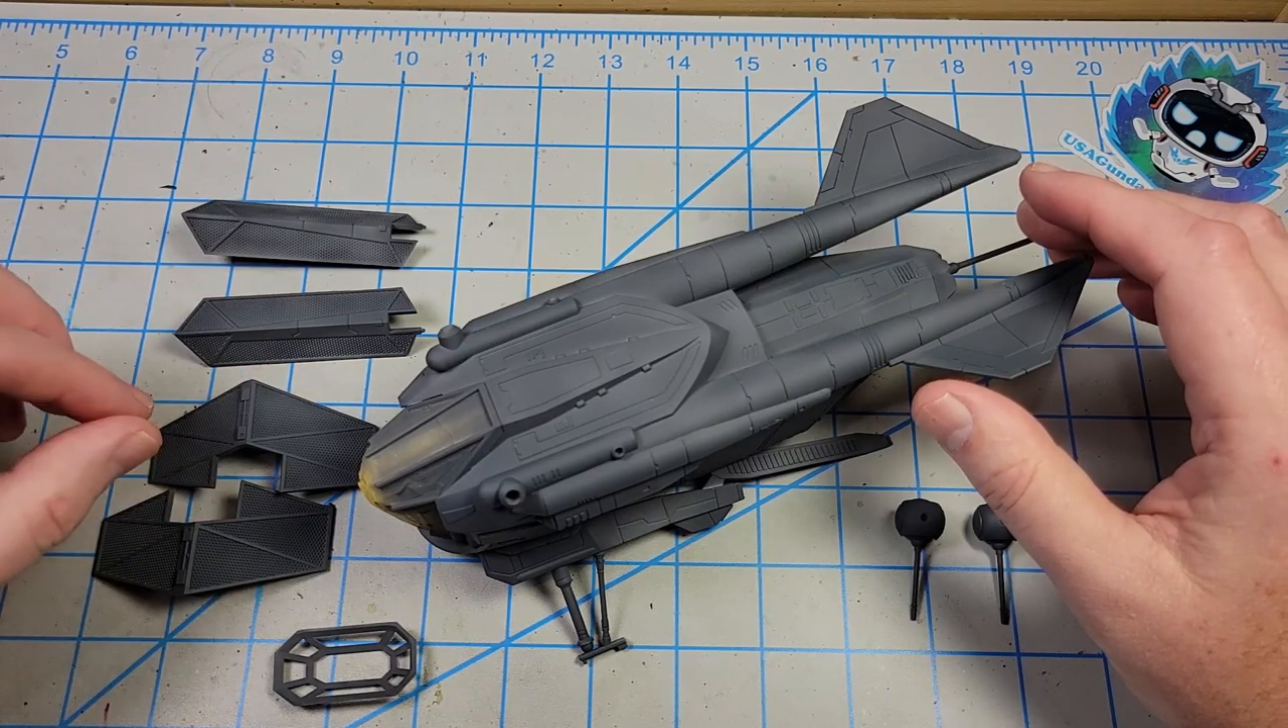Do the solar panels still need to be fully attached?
Yes.